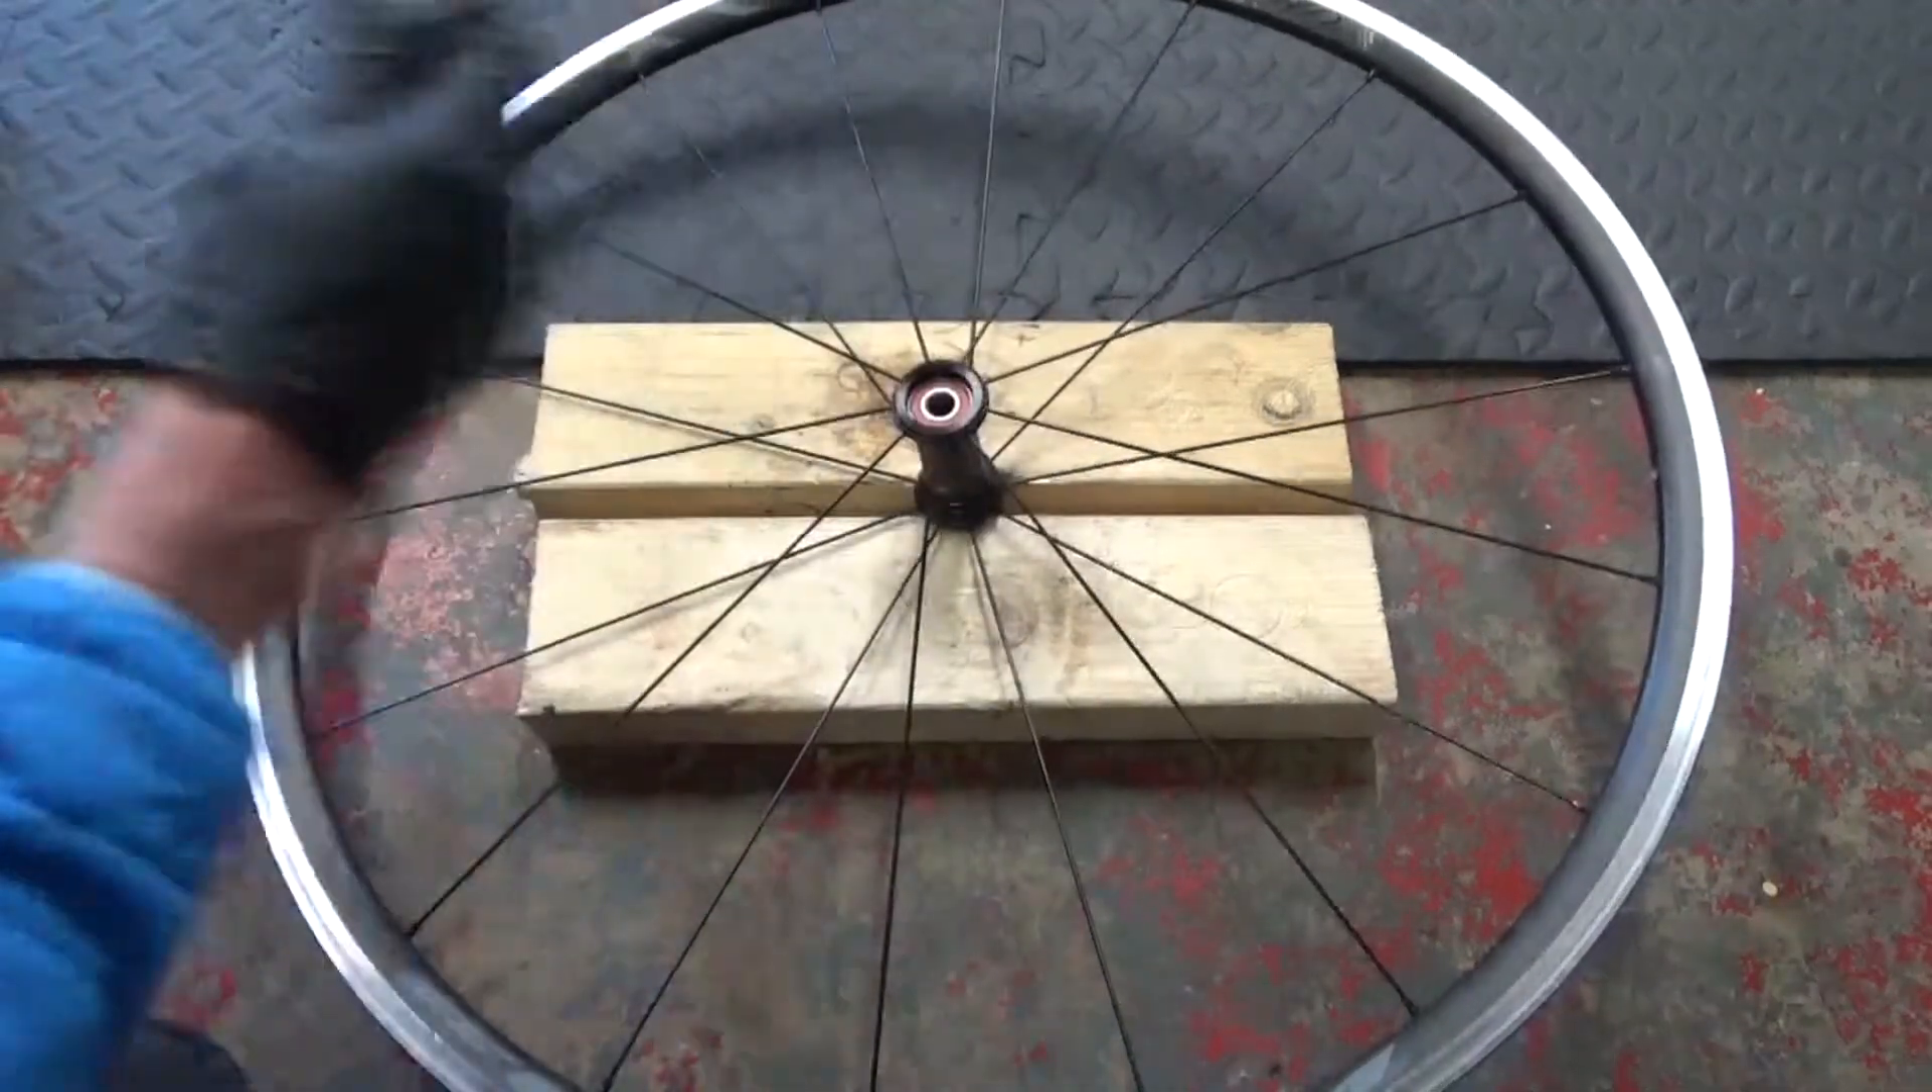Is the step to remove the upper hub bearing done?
No.